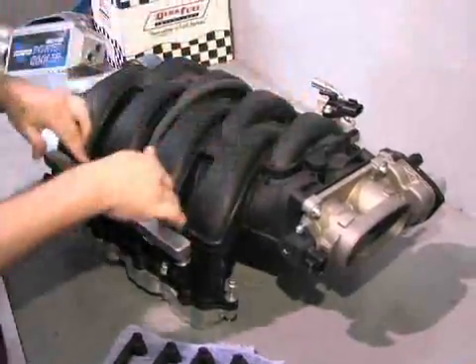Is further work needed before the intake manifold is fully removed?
No.